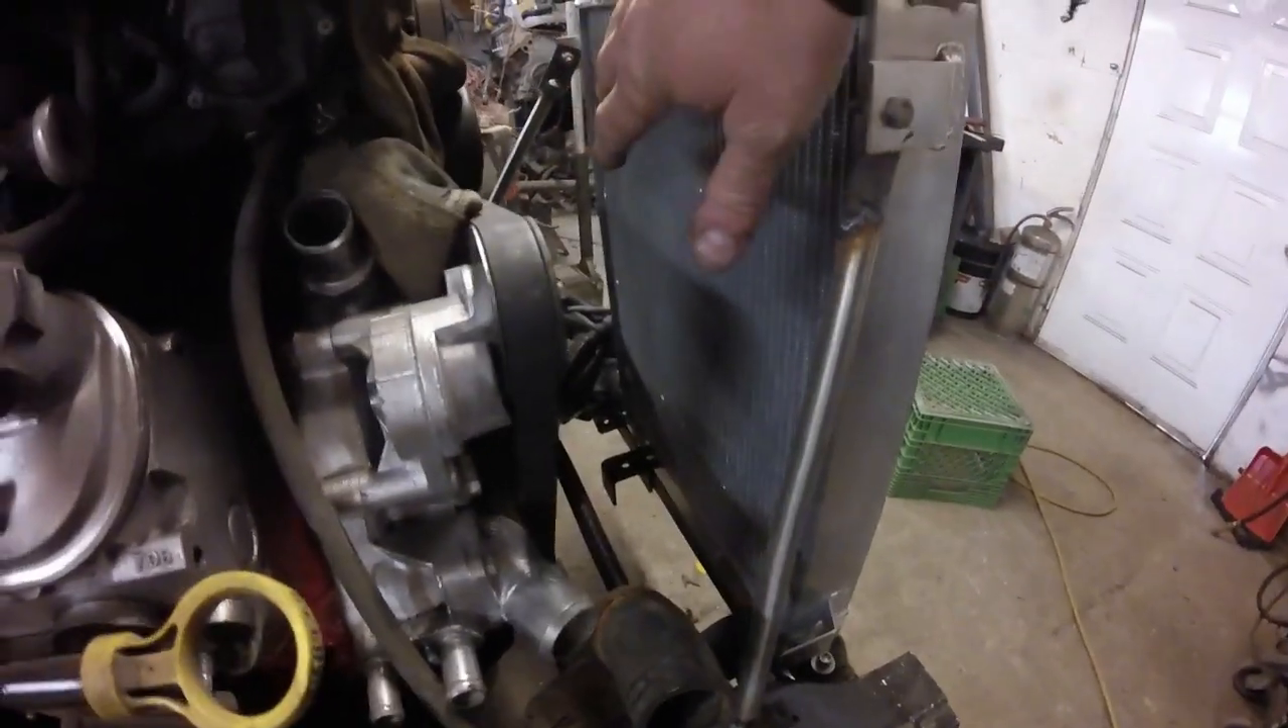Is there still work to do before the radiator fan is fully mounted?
Yes.